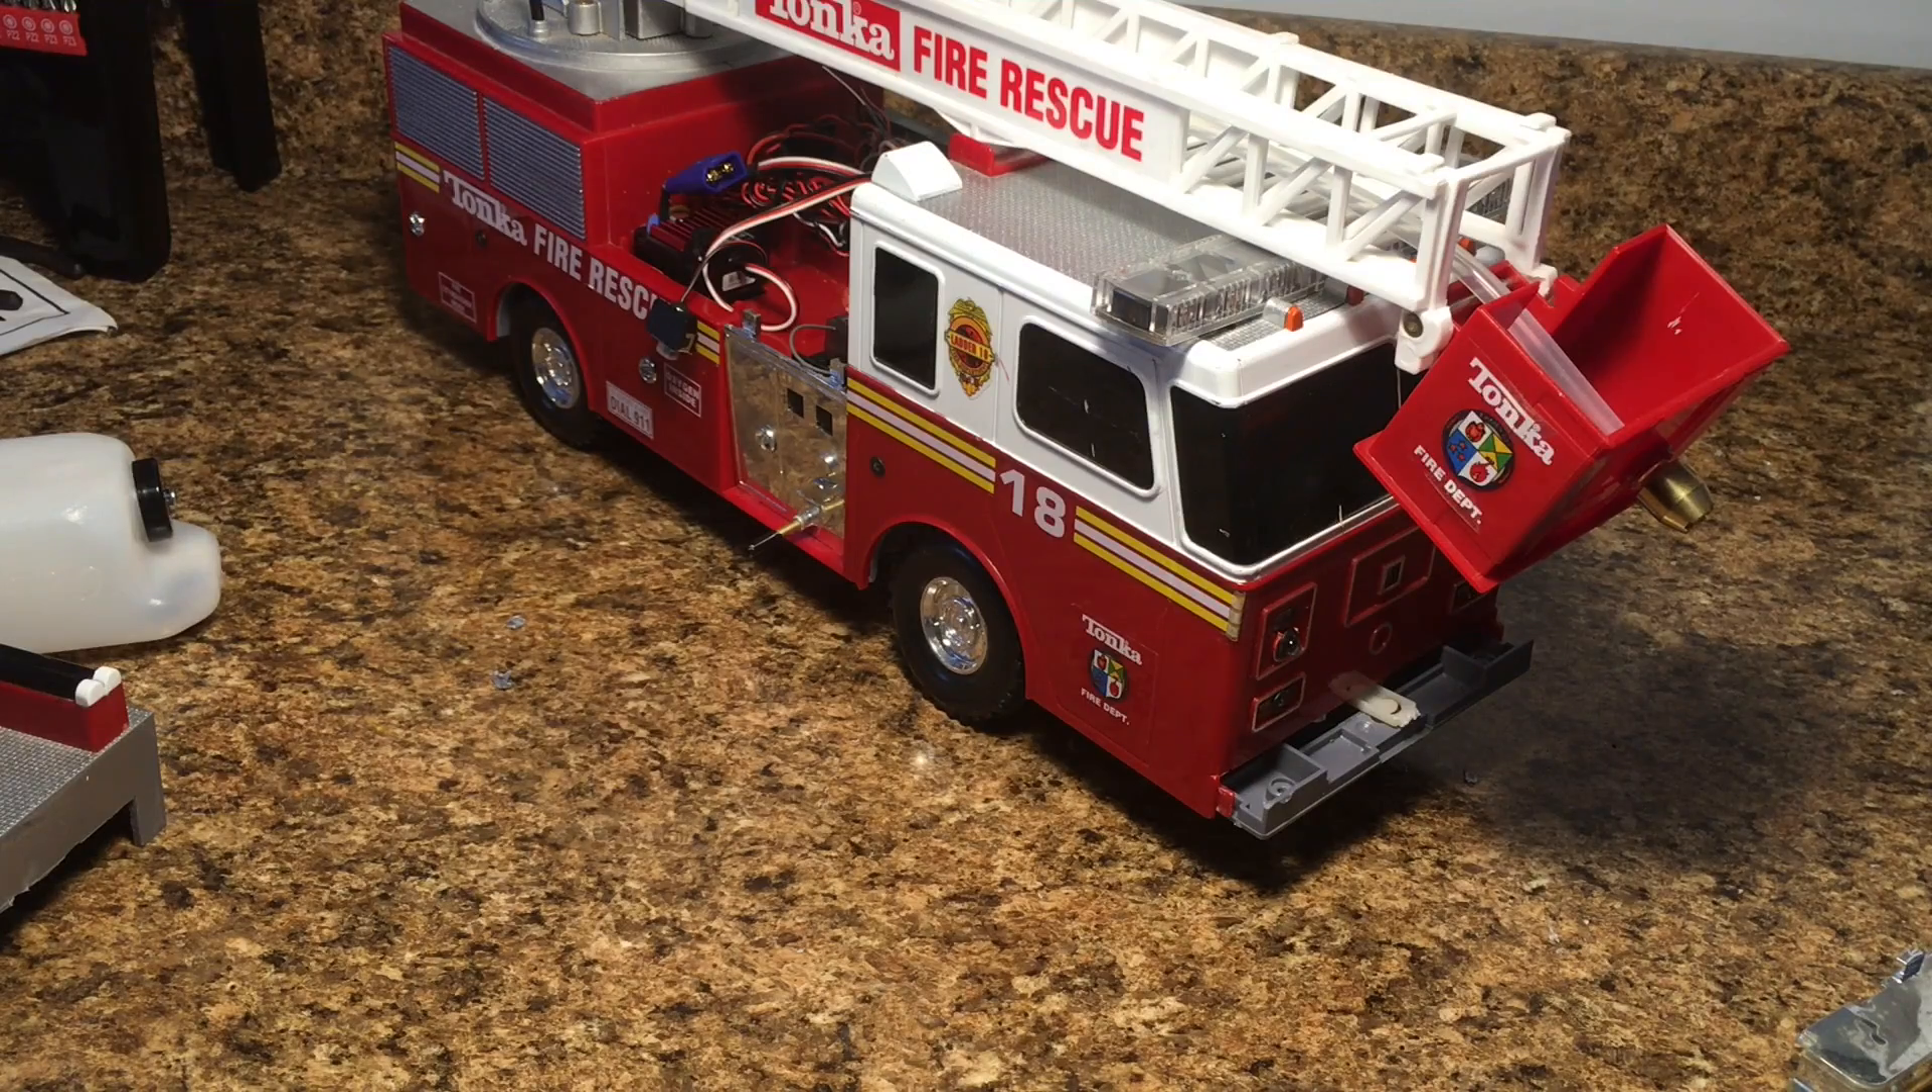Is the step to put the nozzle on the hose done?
Yes.